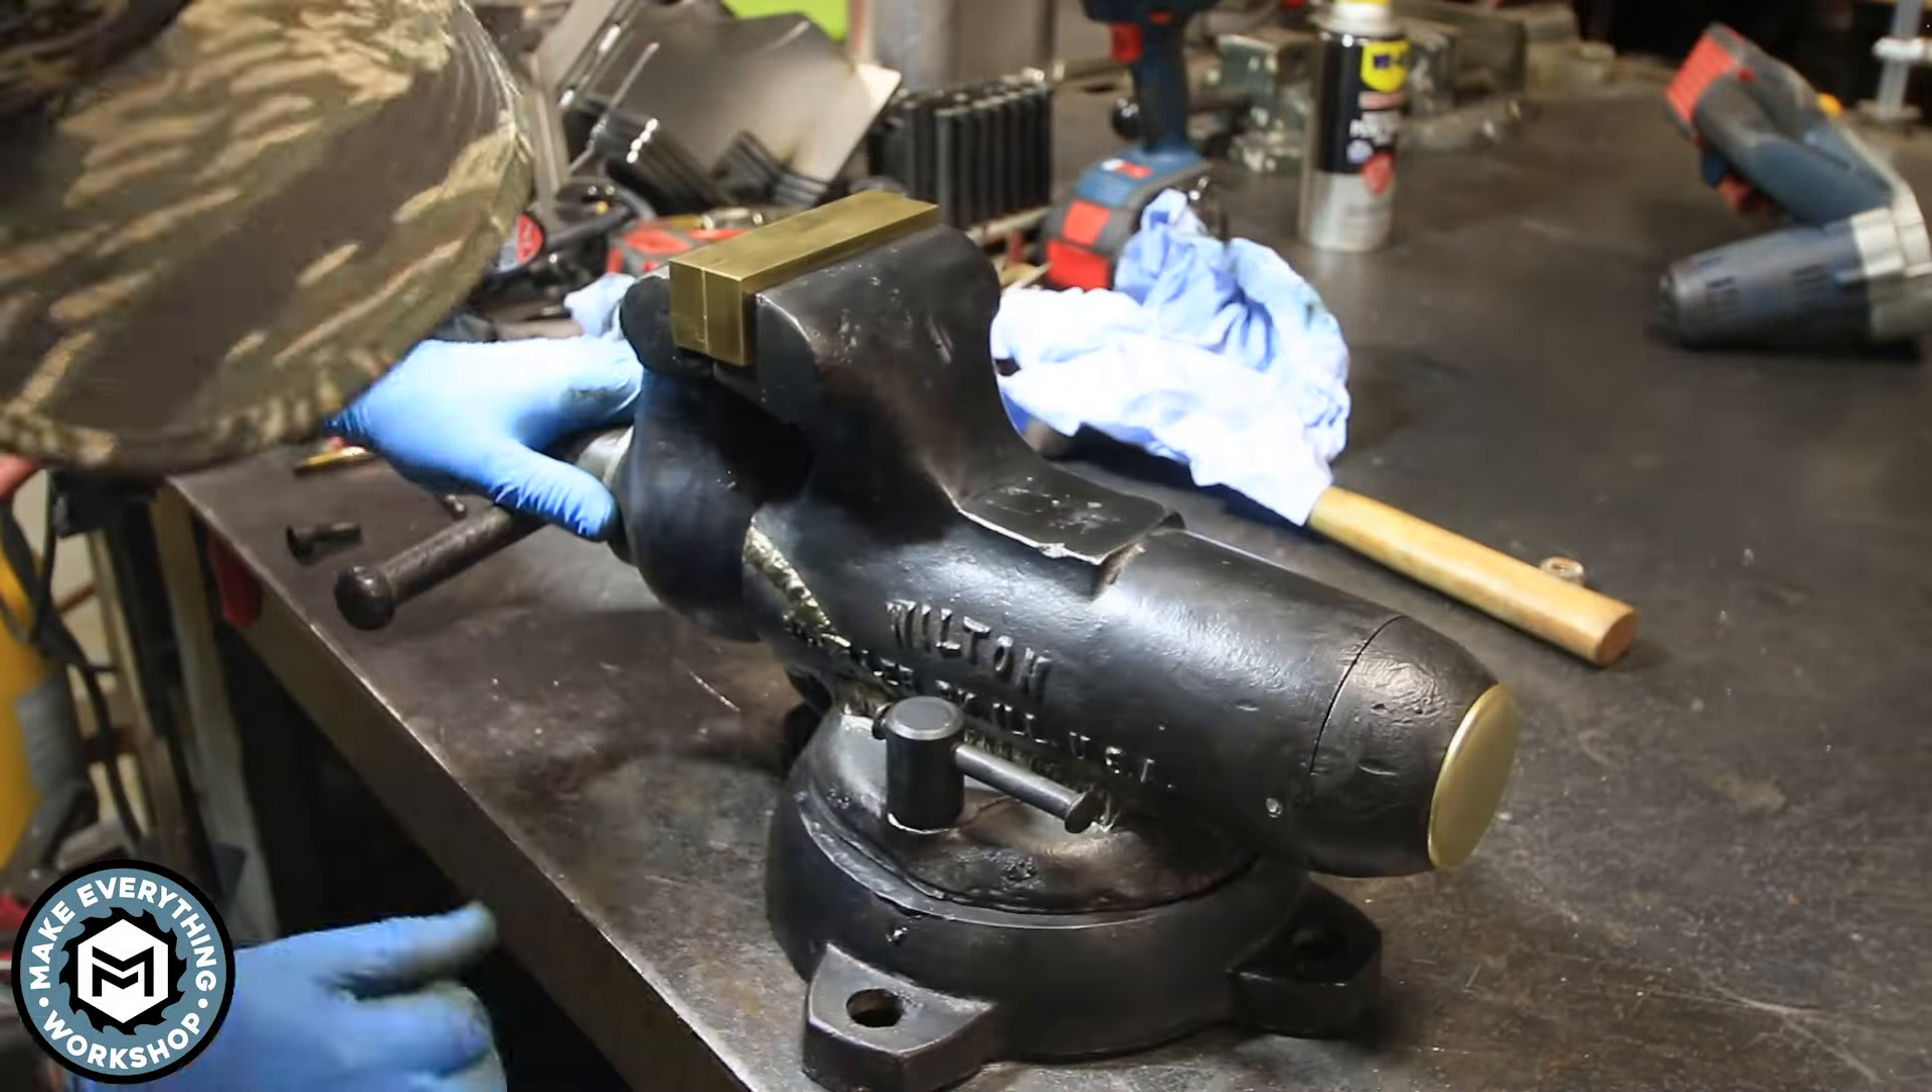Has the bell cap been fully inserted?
Yes.